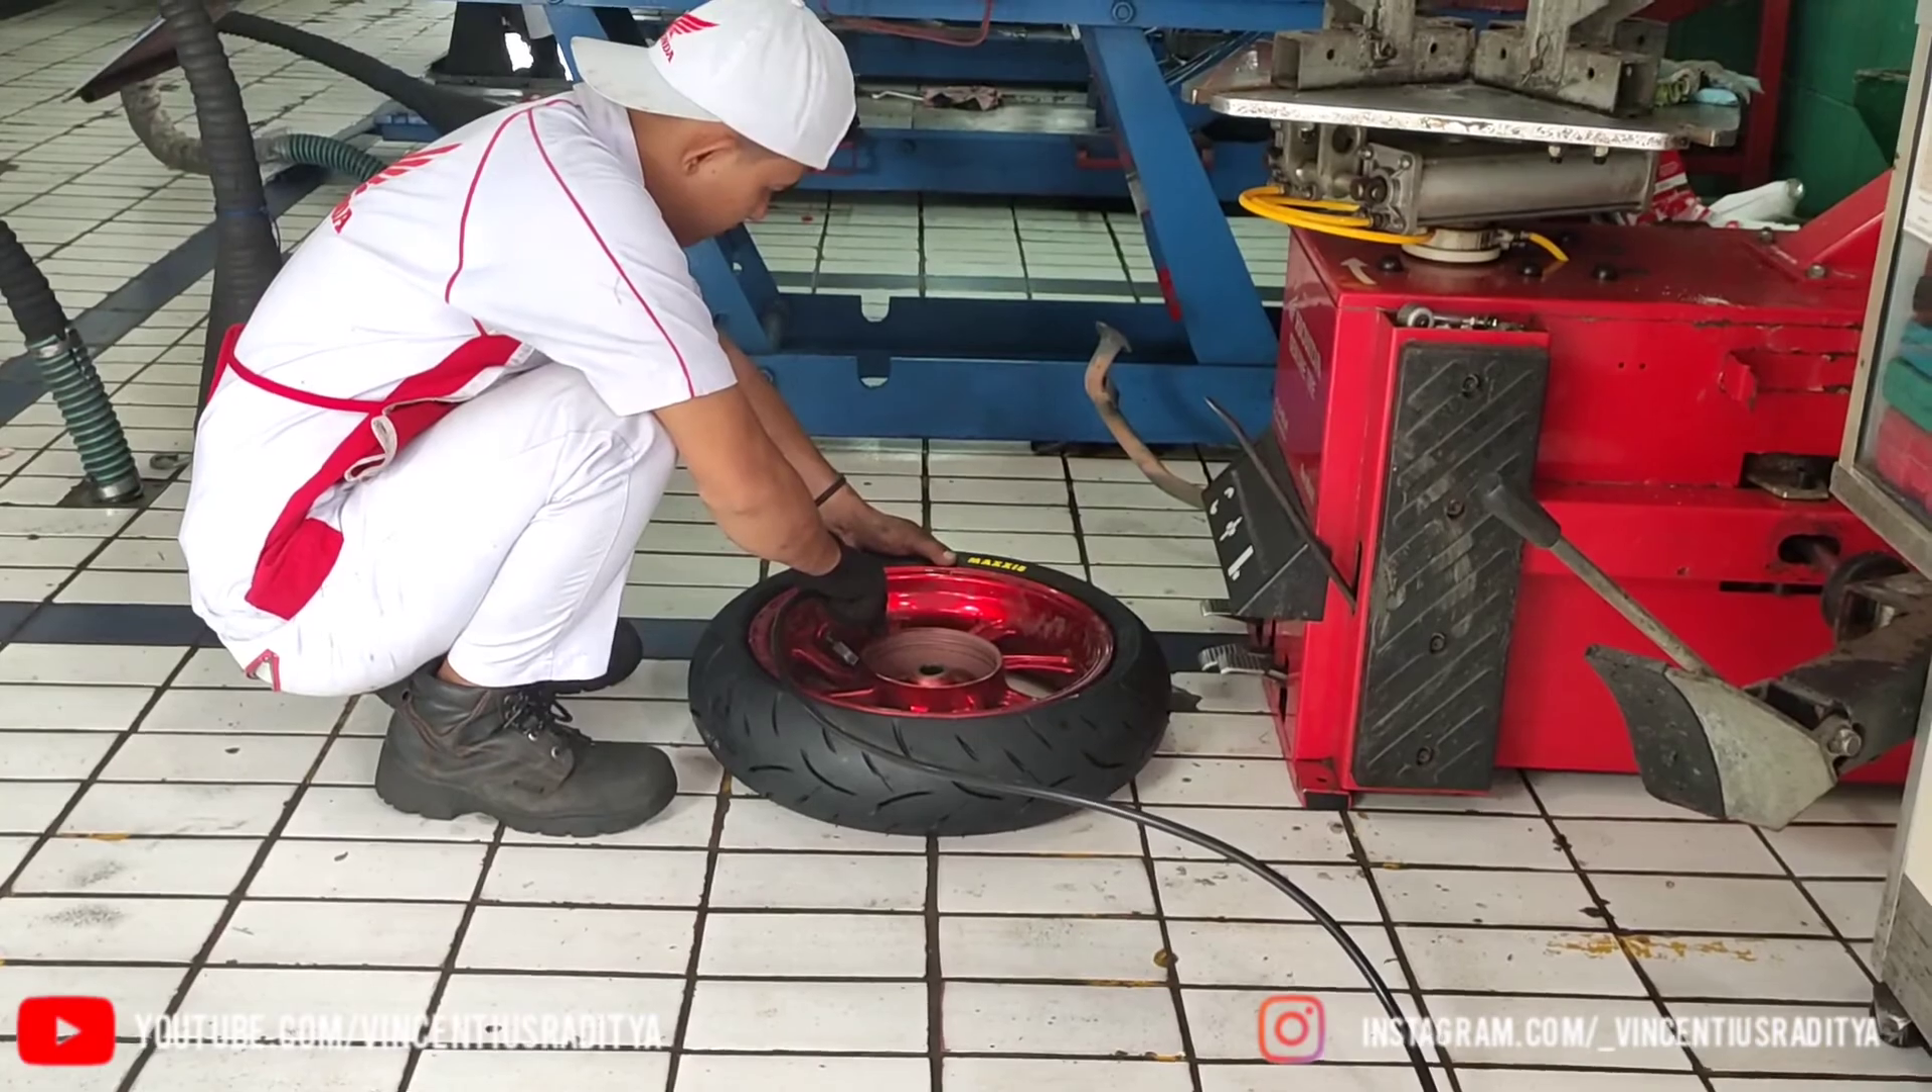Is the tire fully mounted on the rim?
Yes.